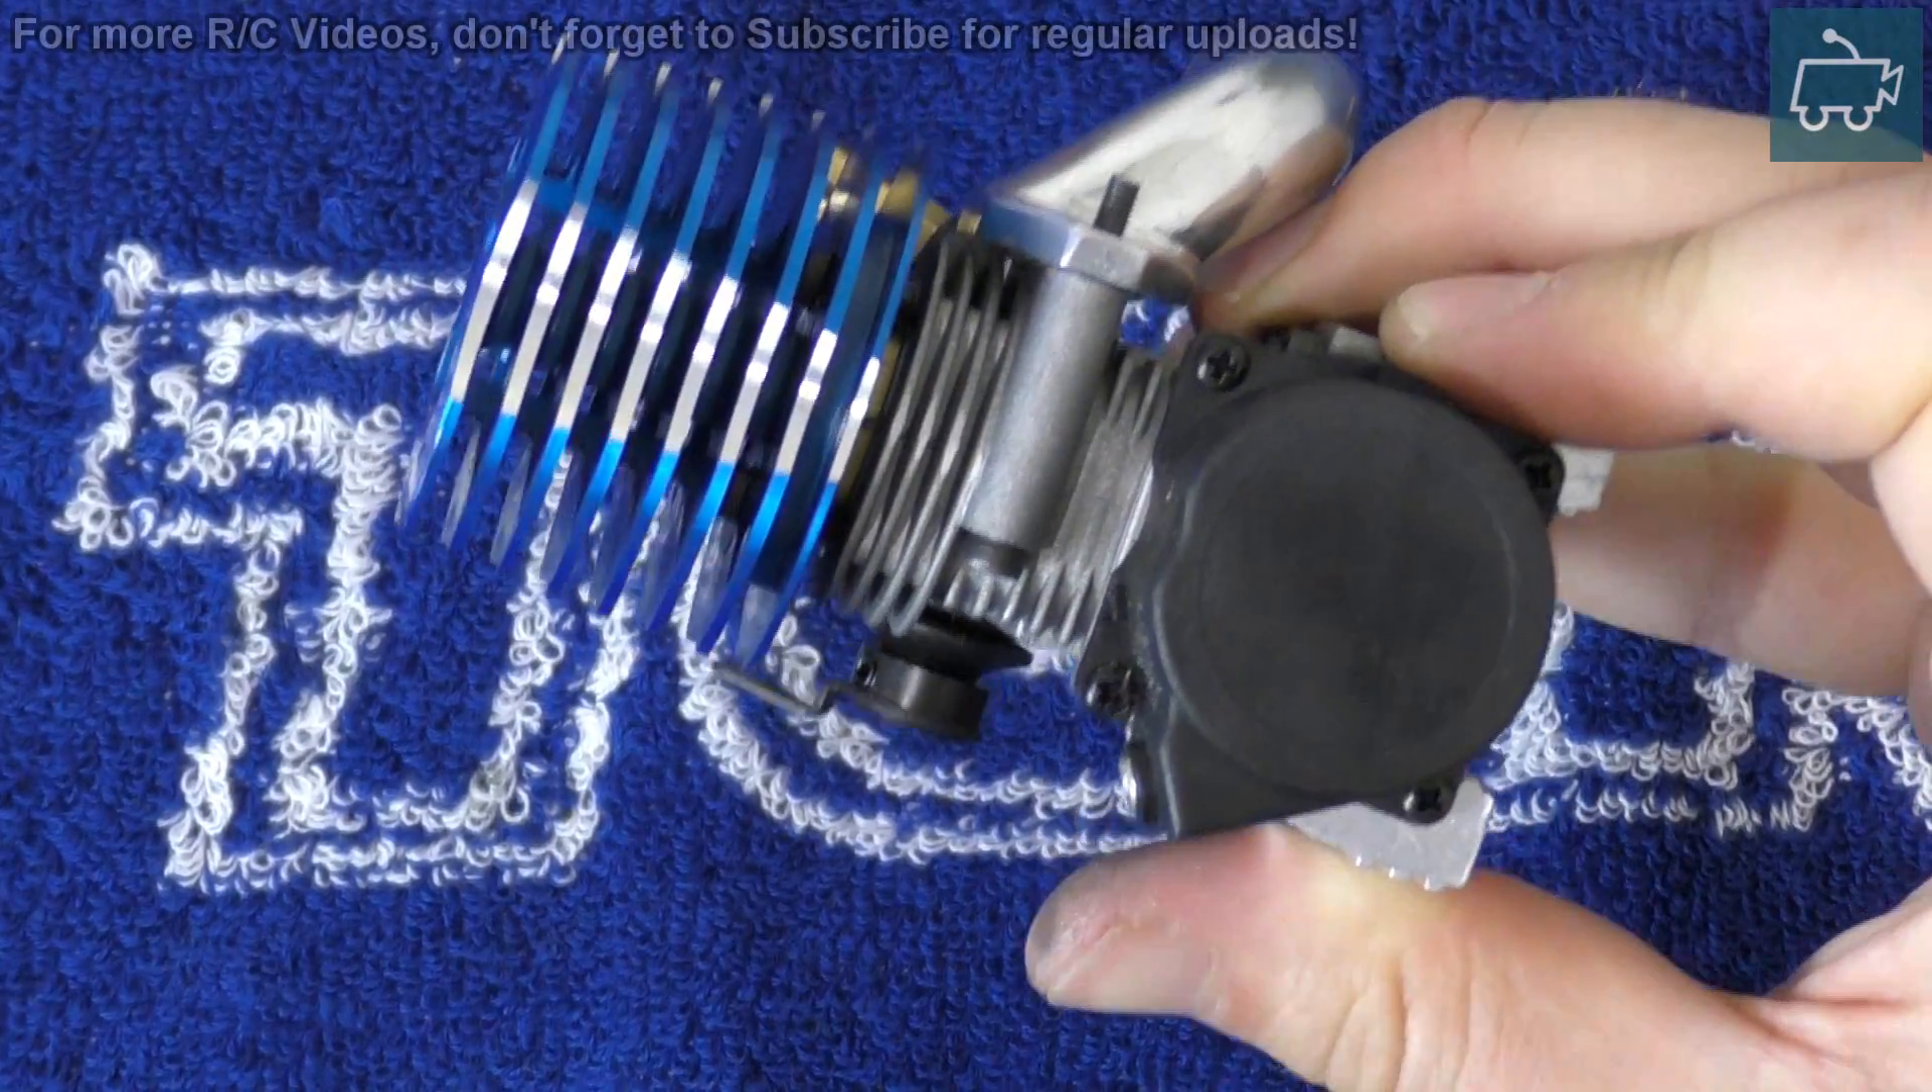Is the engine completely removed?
Yes.